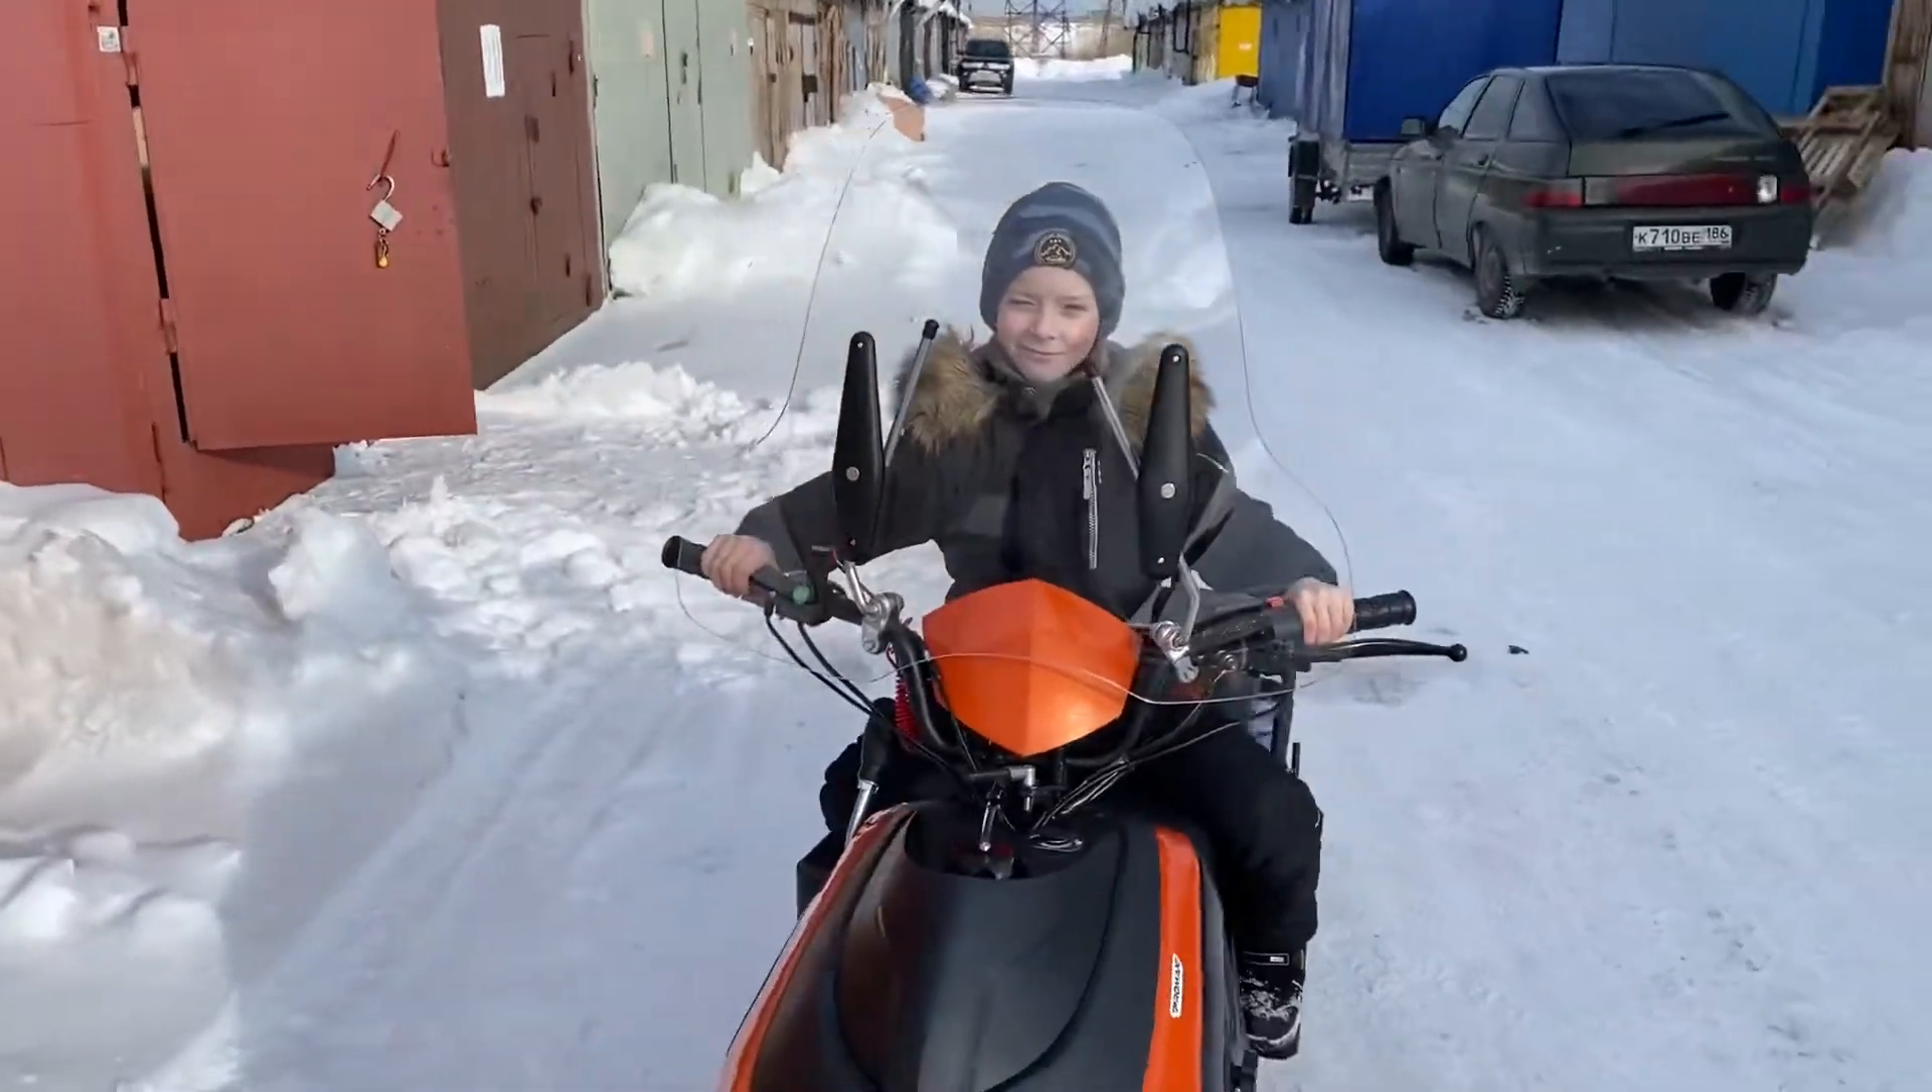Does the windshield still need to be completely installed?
No.